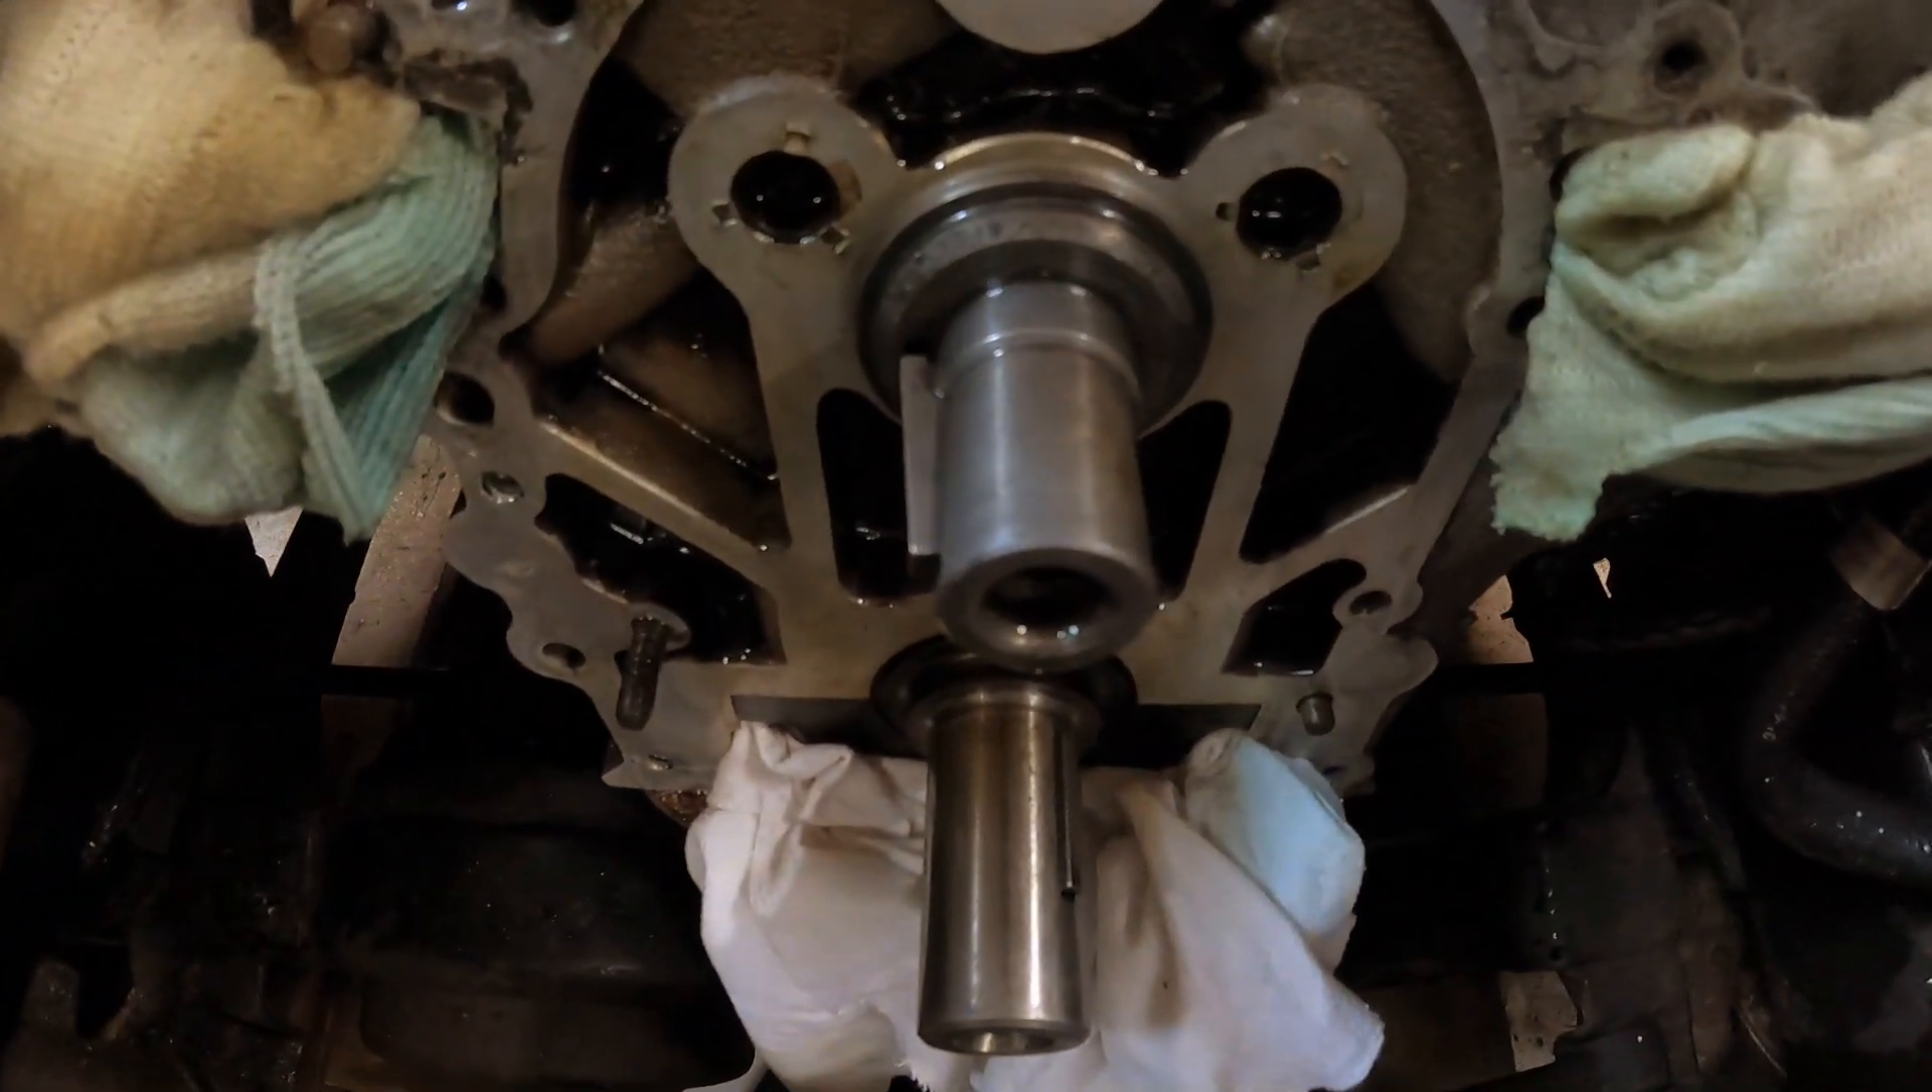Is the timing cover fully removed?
Yes.